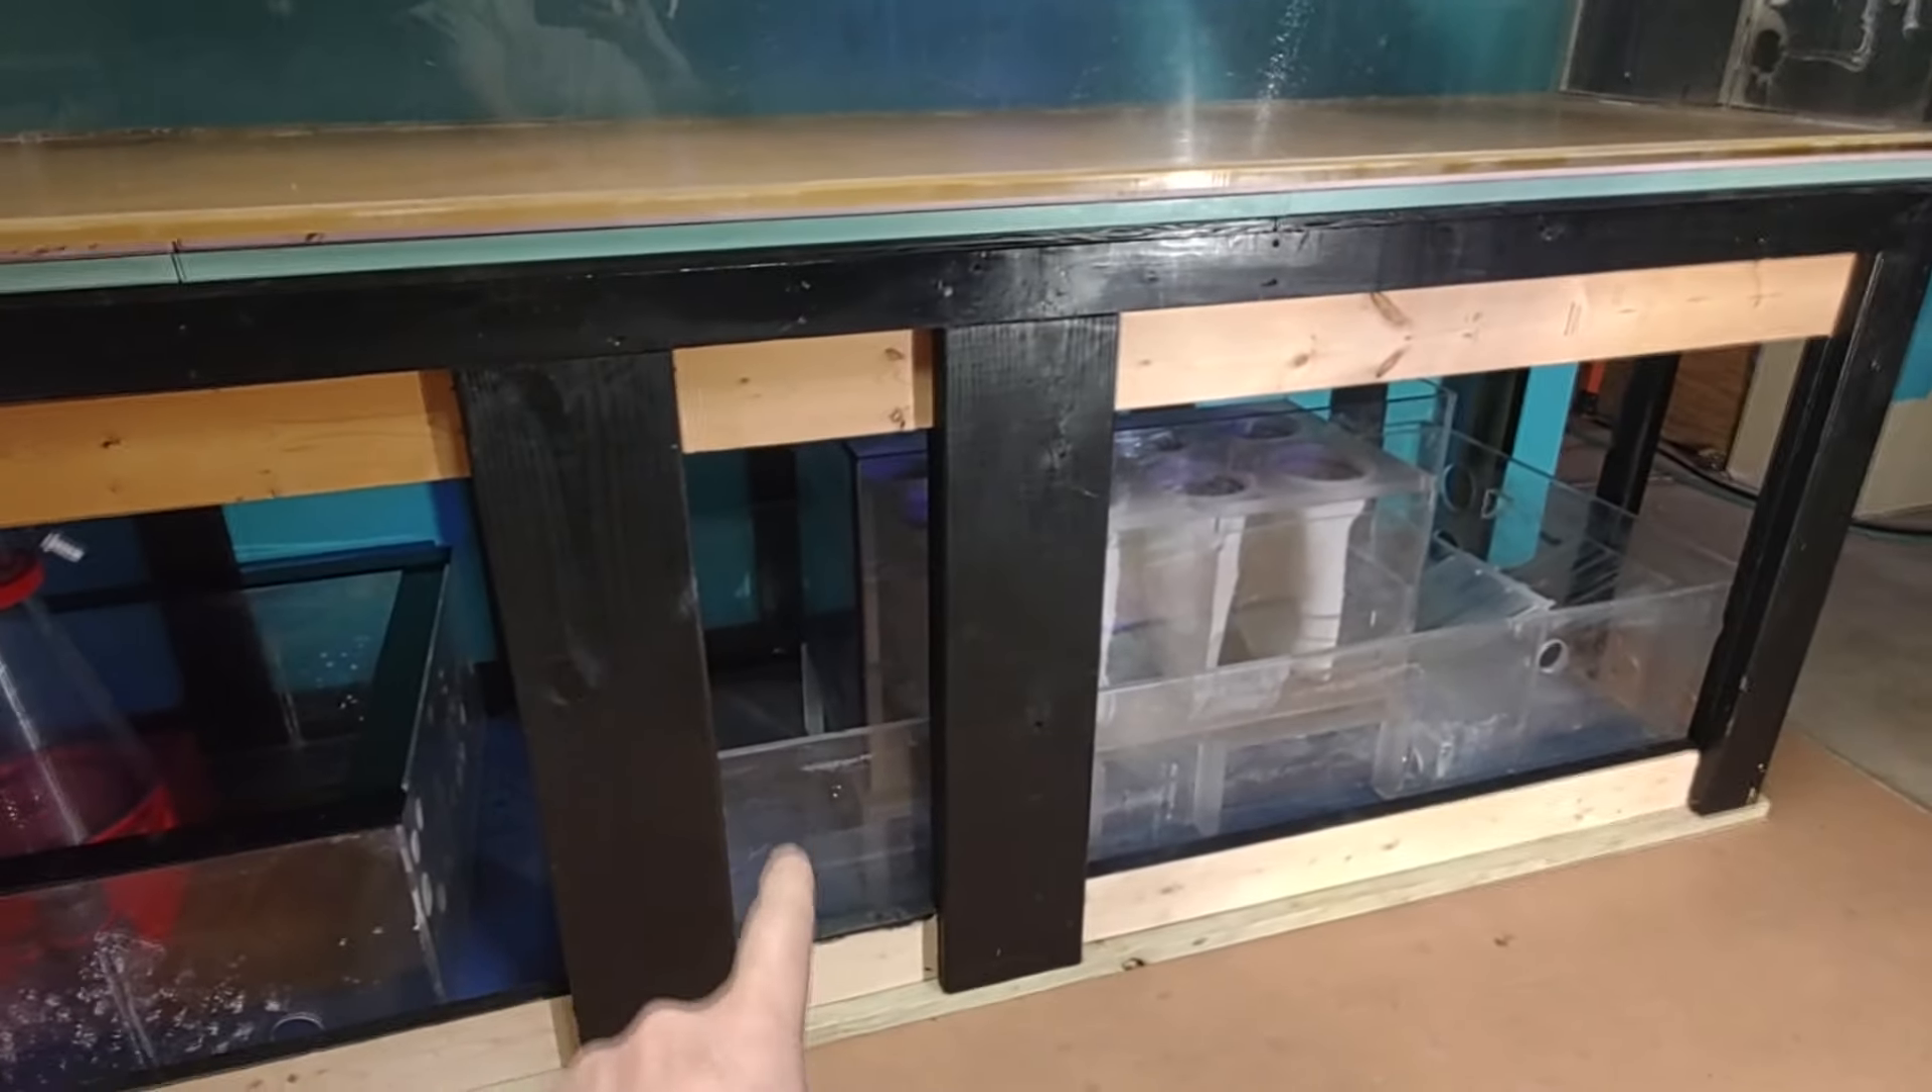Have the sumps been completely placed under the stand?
Yes.